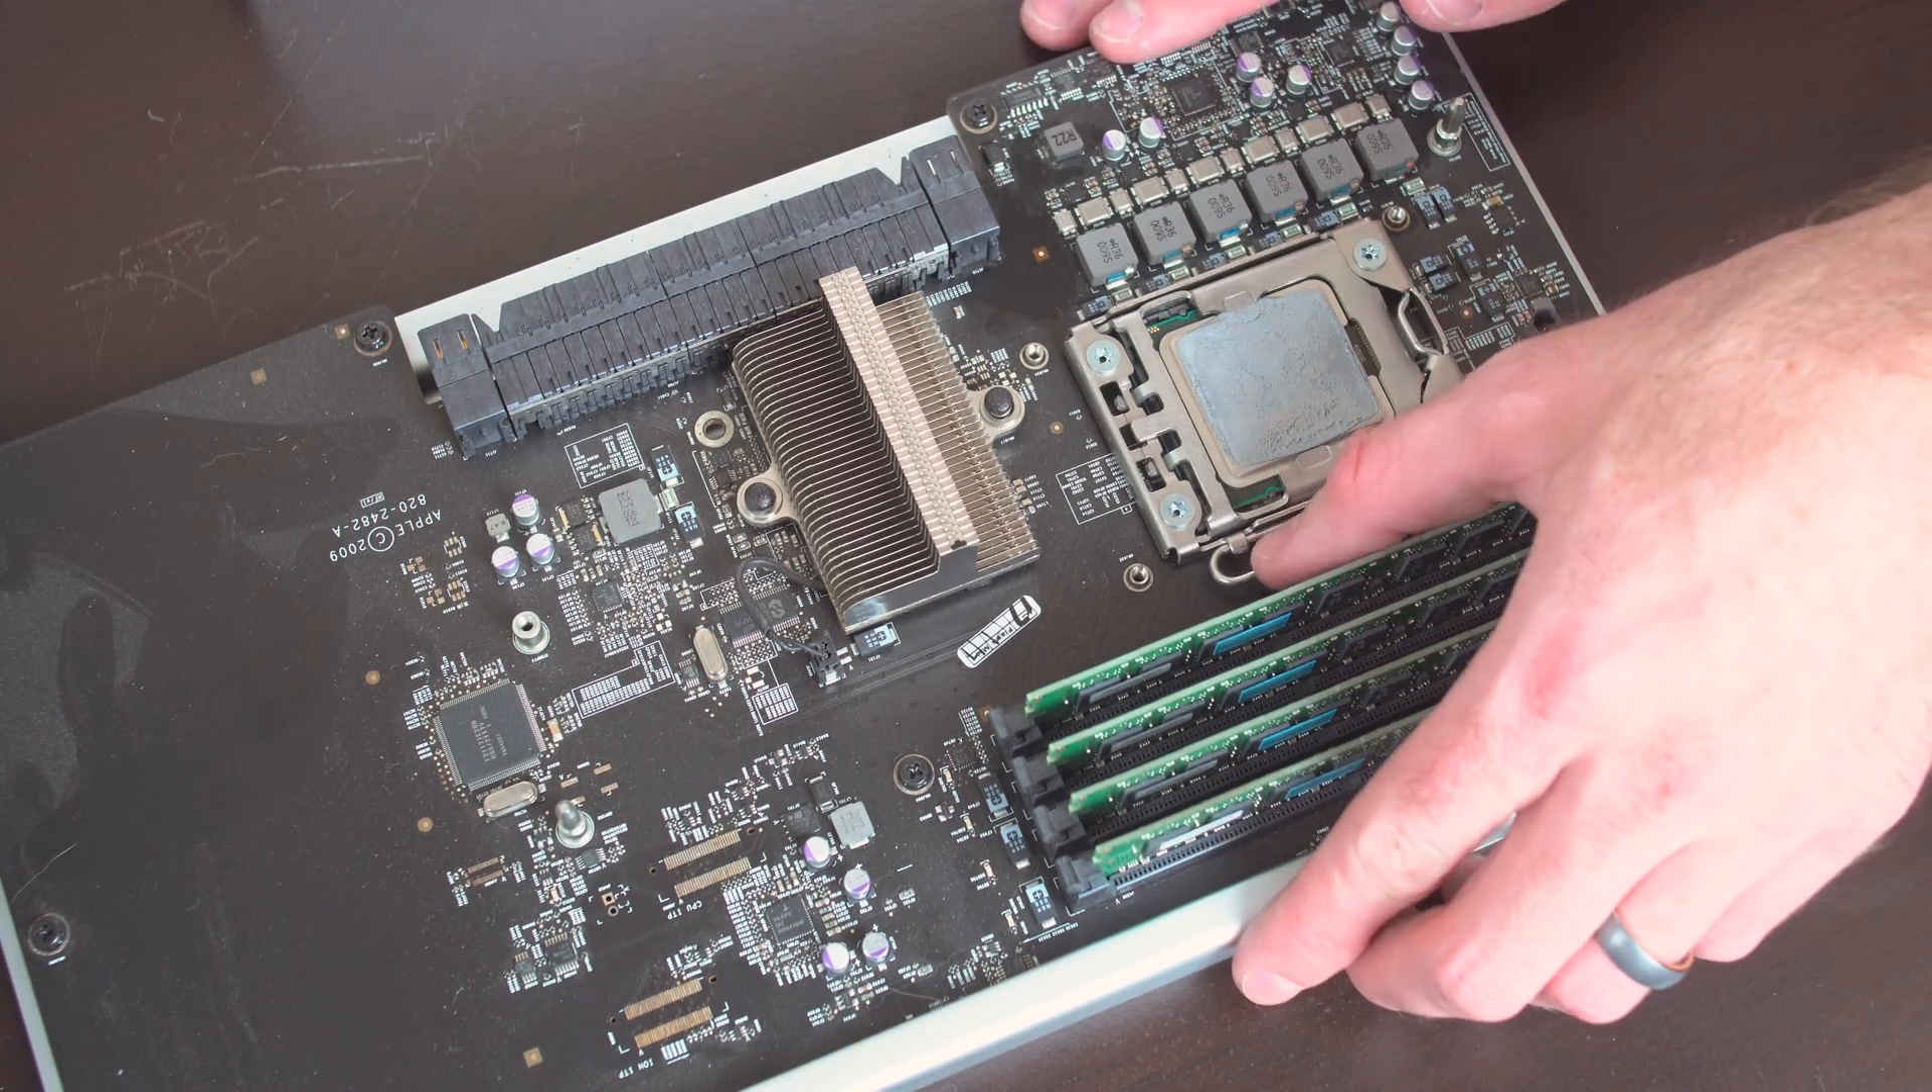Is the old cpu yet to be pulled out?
Yes.